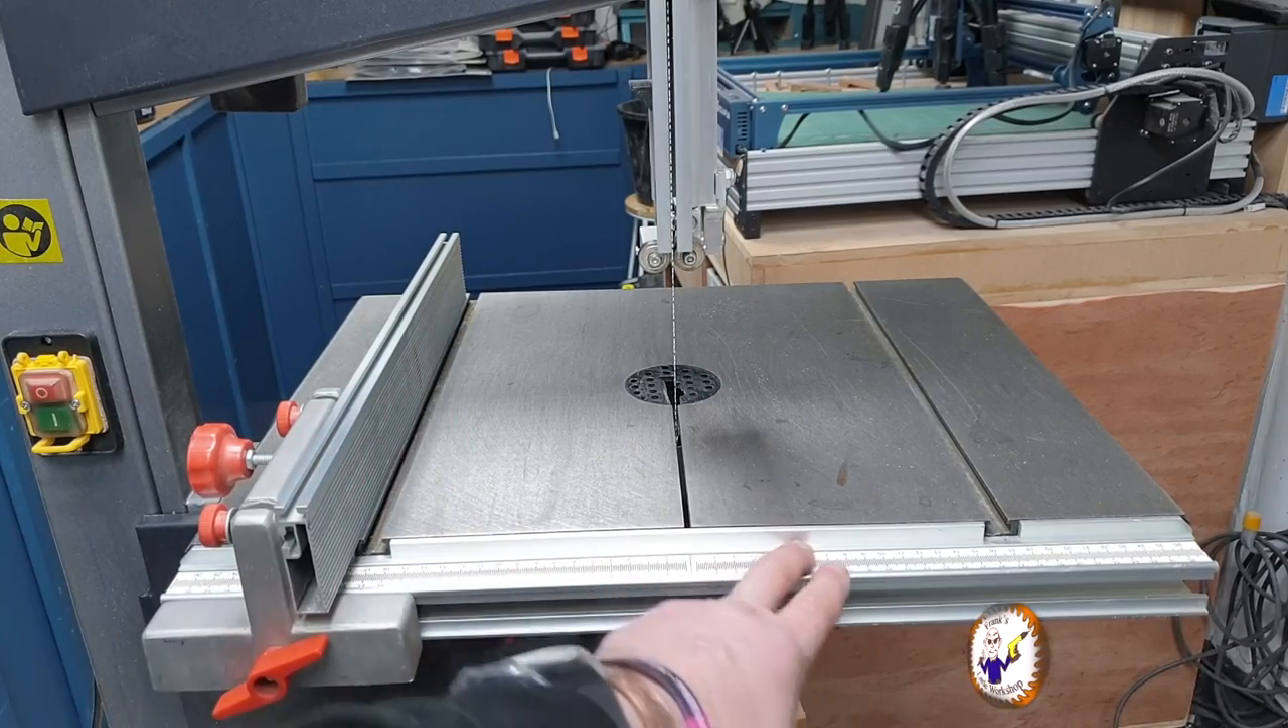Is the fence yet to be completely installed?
No.